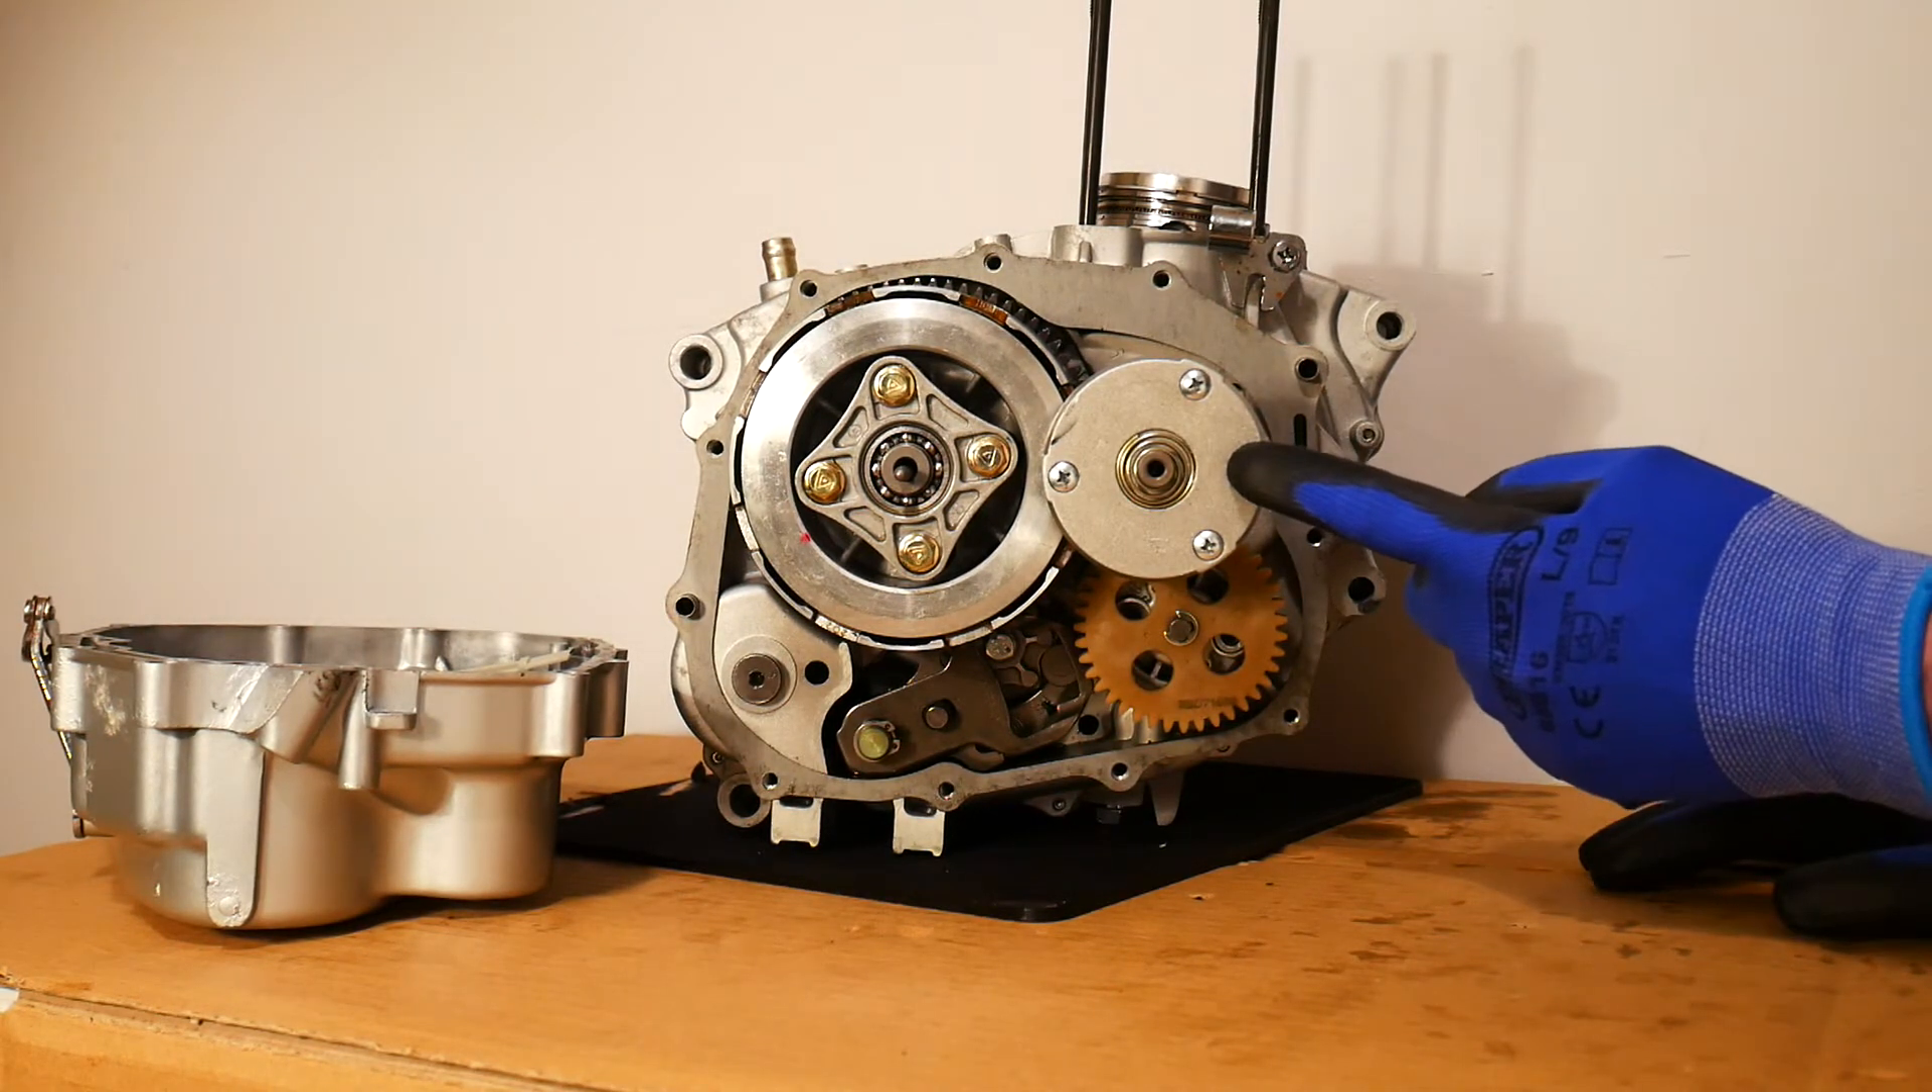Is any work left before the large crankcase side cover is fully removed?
No.